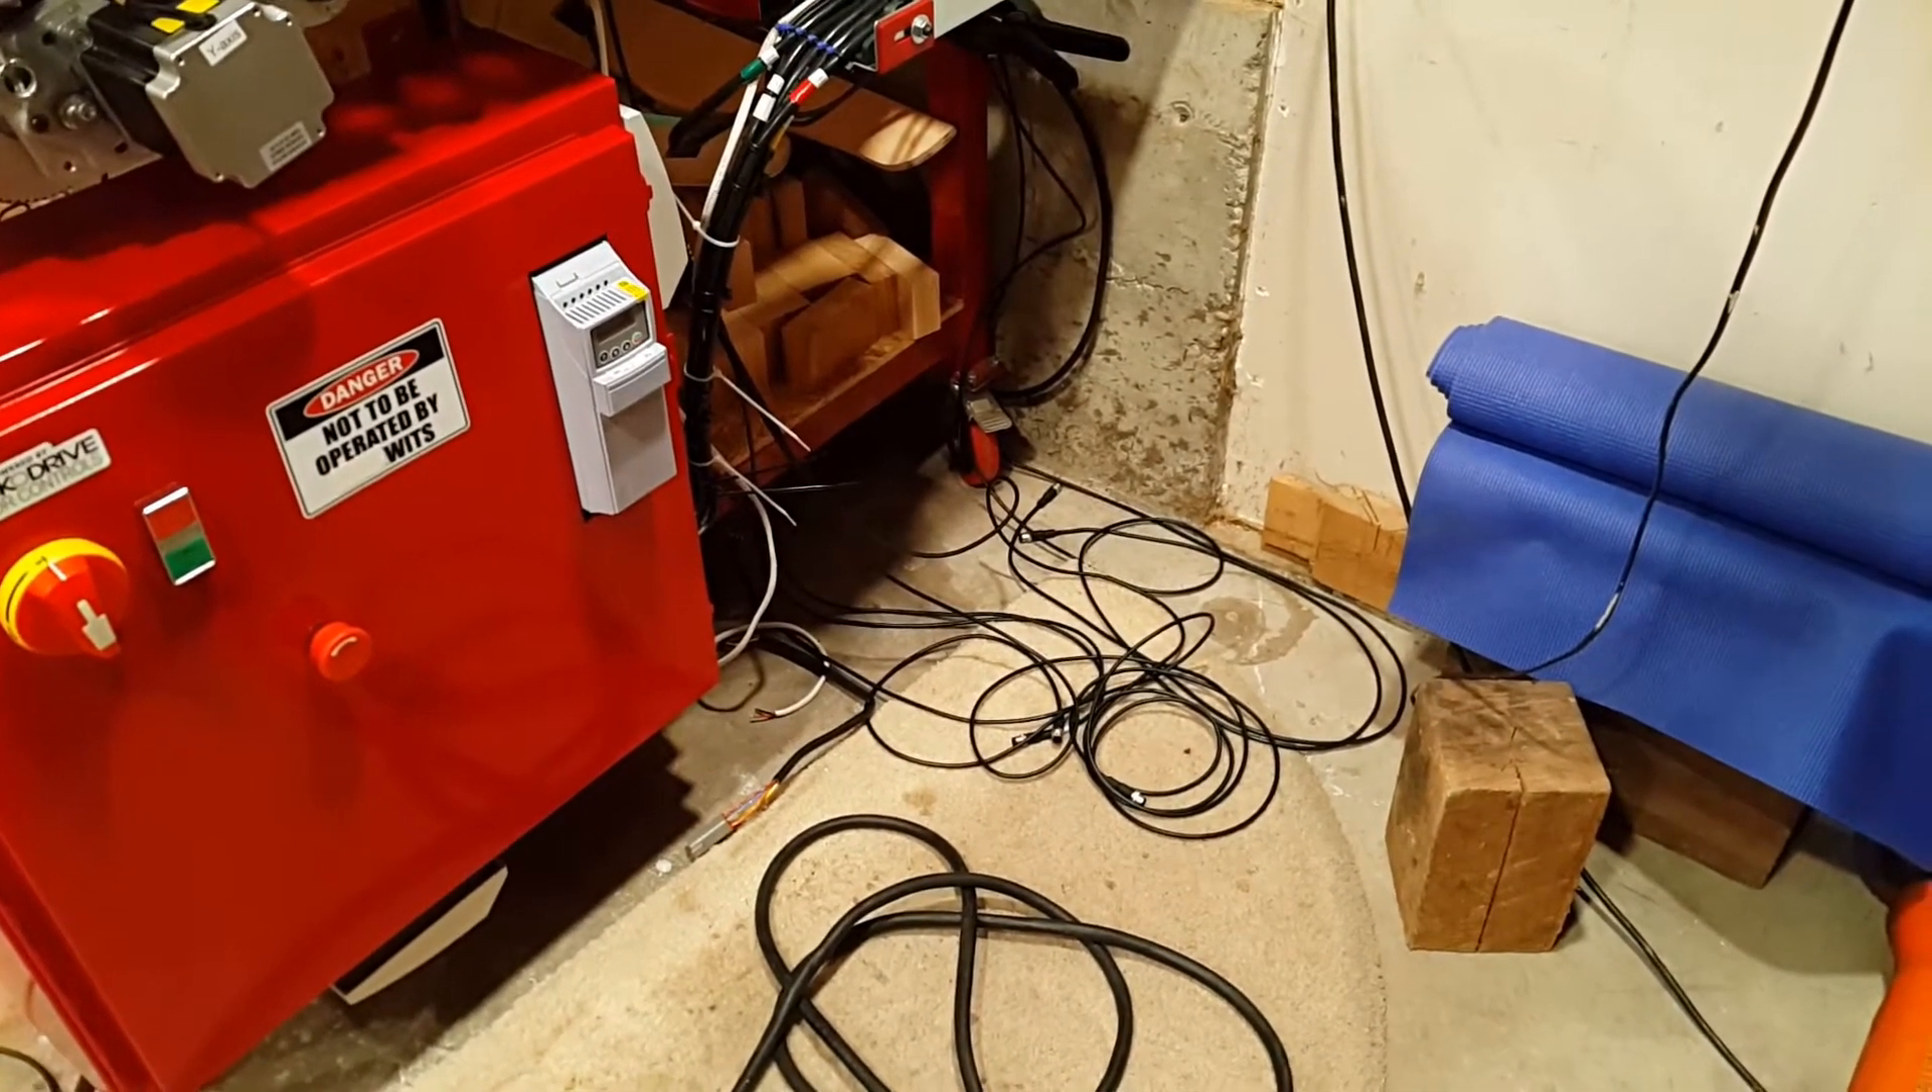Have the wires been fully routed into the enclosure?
No.